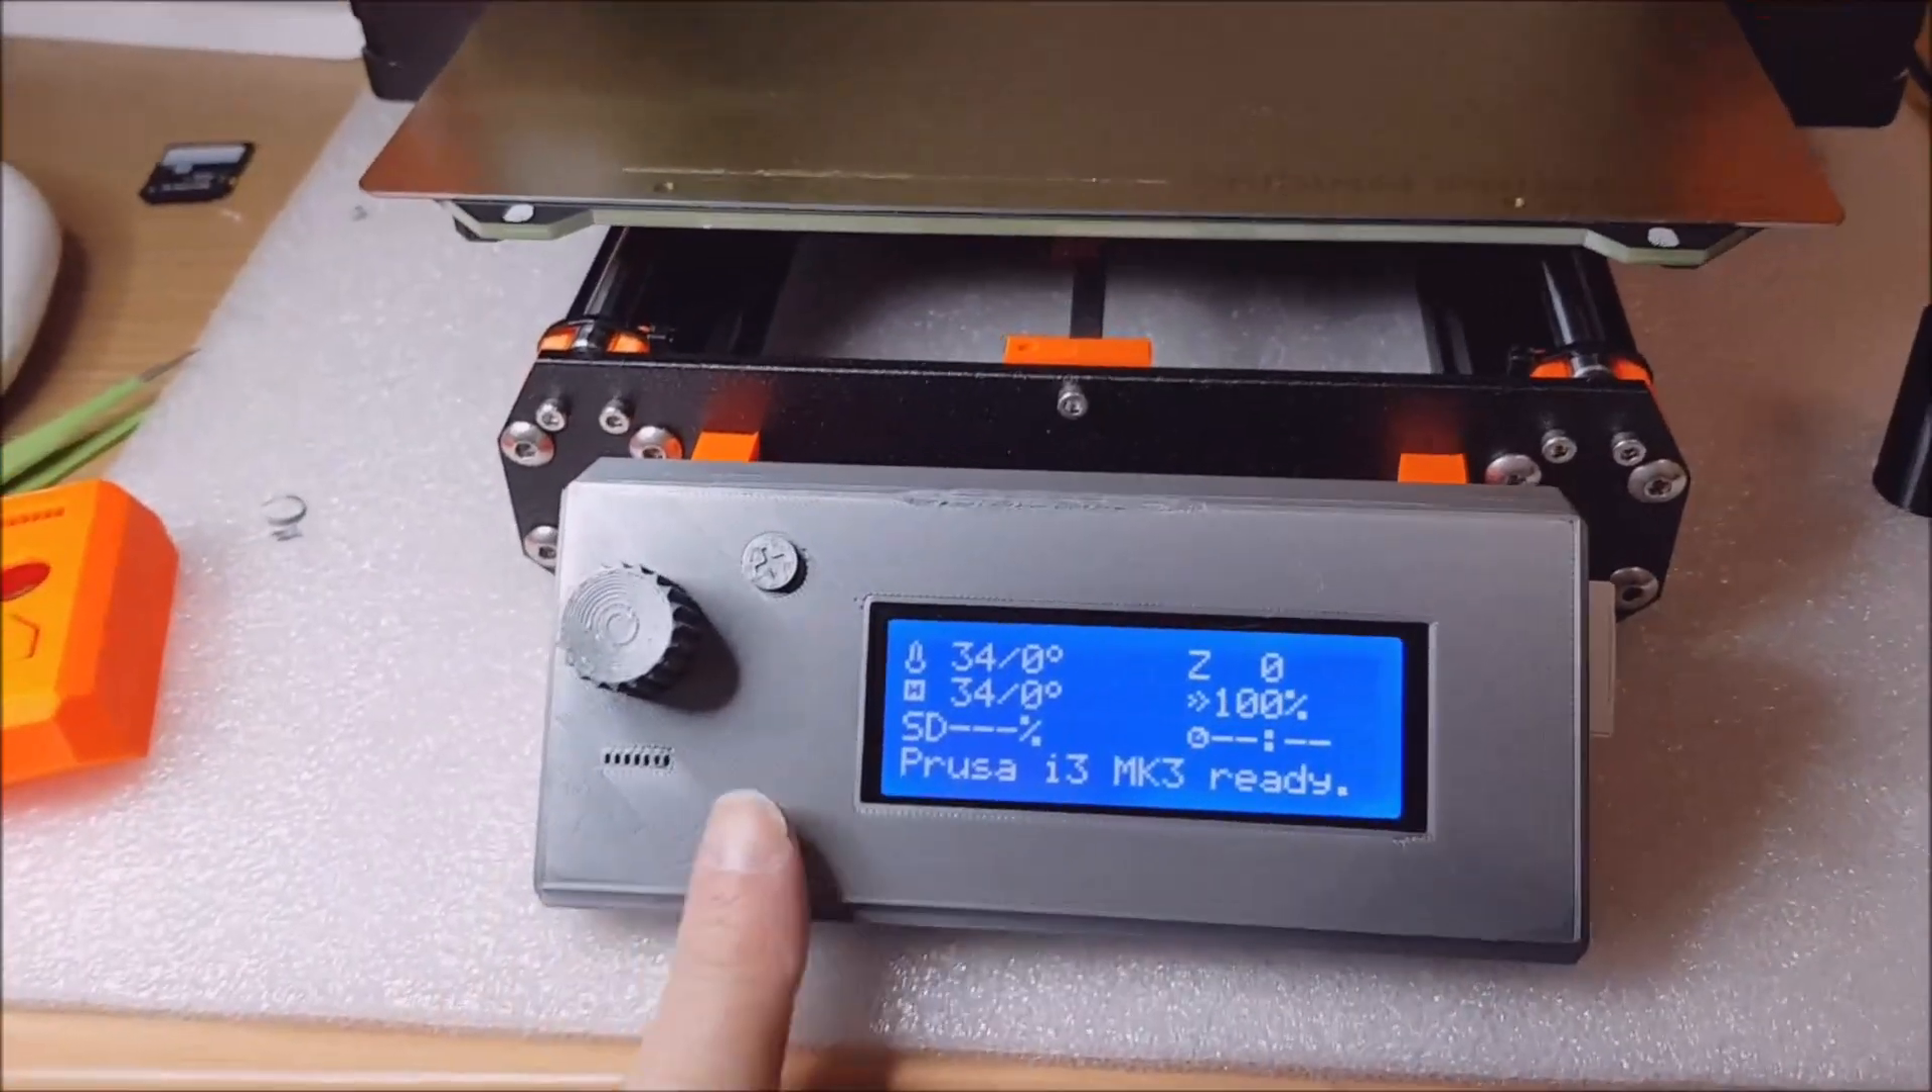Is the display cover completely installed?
Yes.